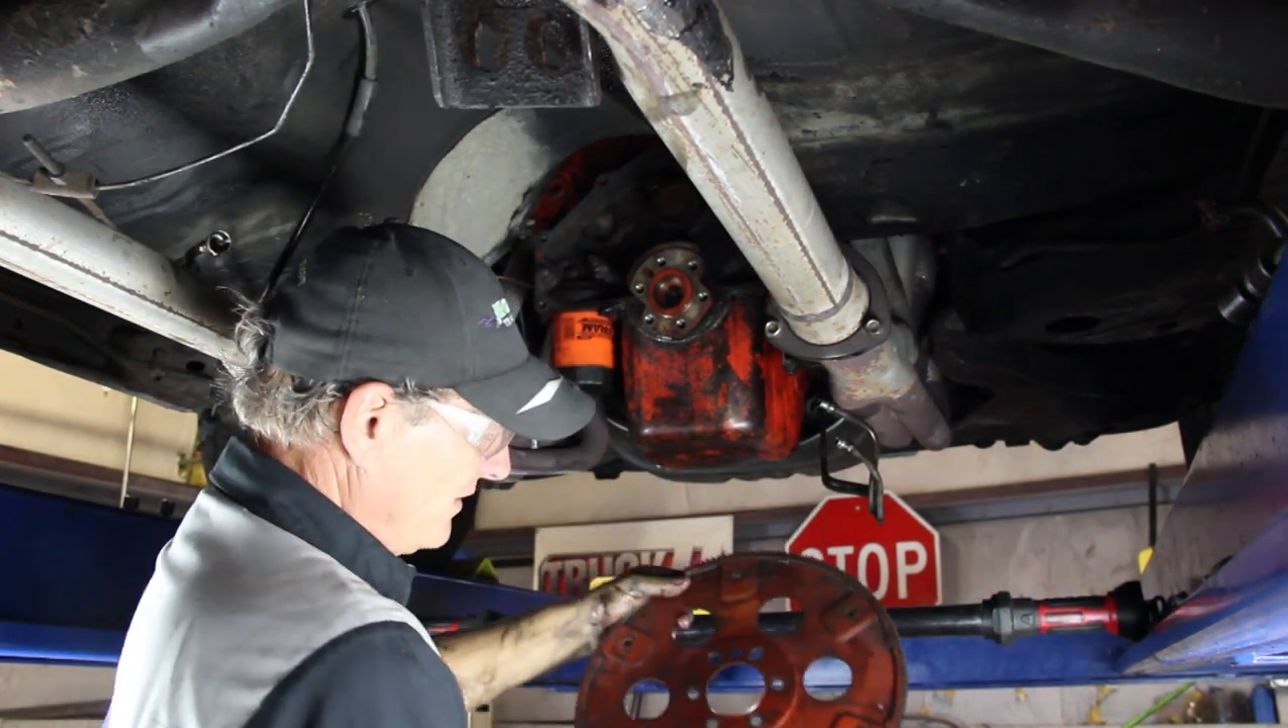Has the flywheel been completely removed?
Yes.